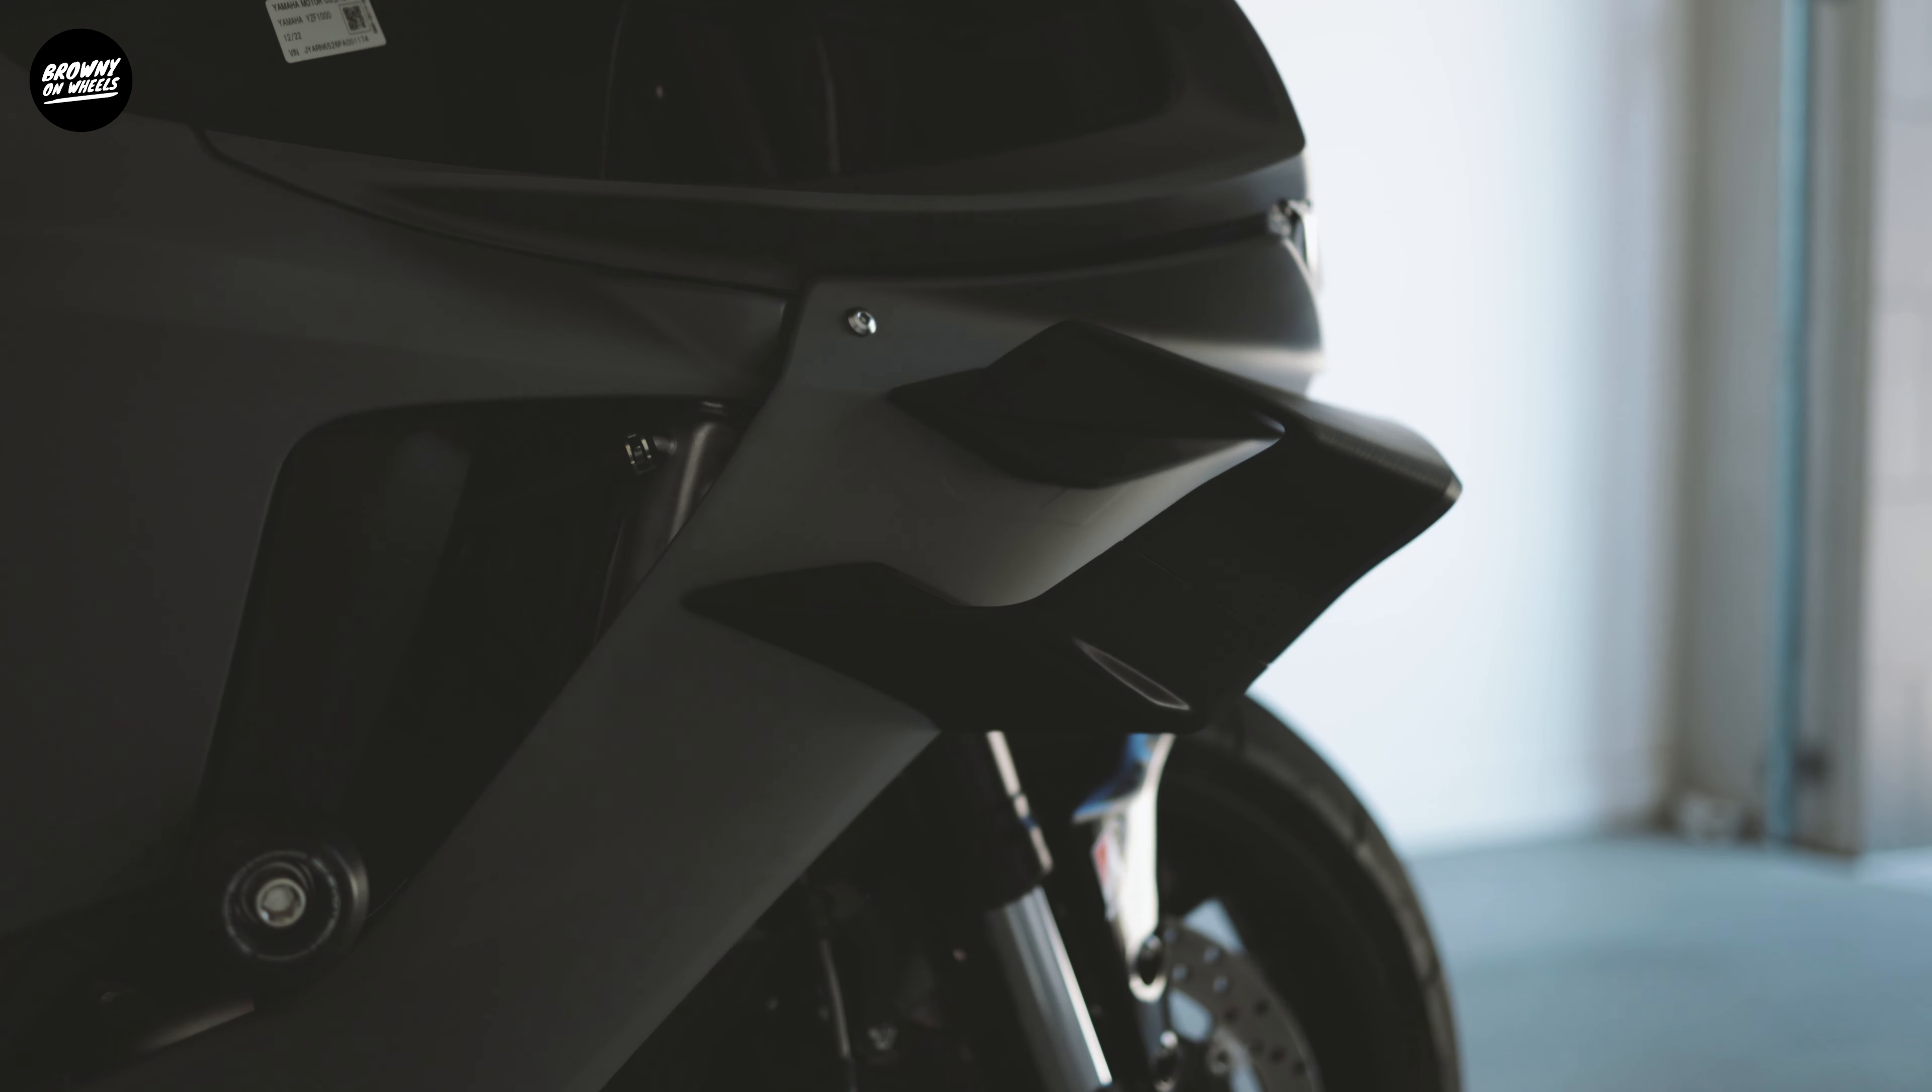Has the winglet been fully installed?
Yes.